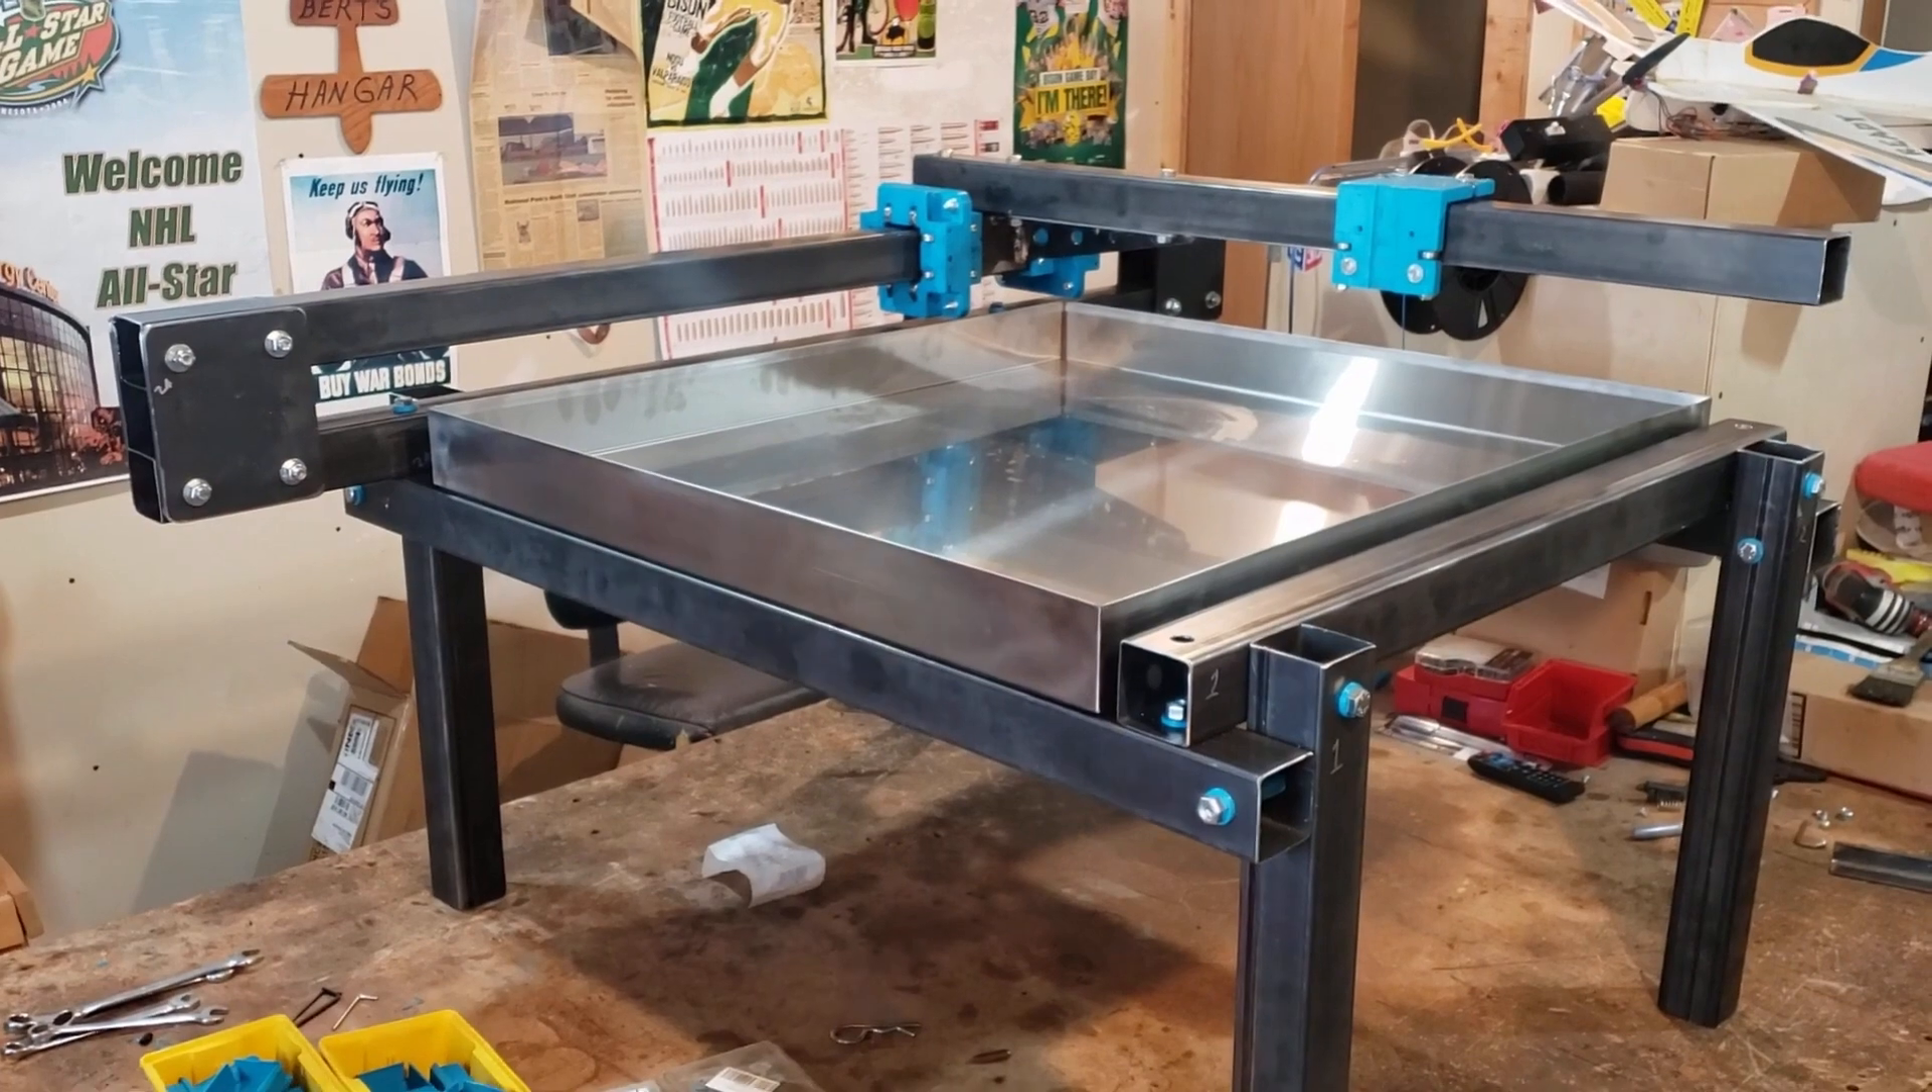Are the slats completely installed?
No.